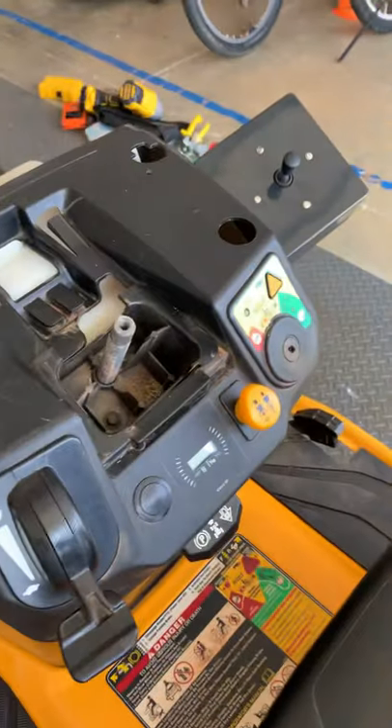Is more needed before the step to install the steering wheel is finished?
Yes.